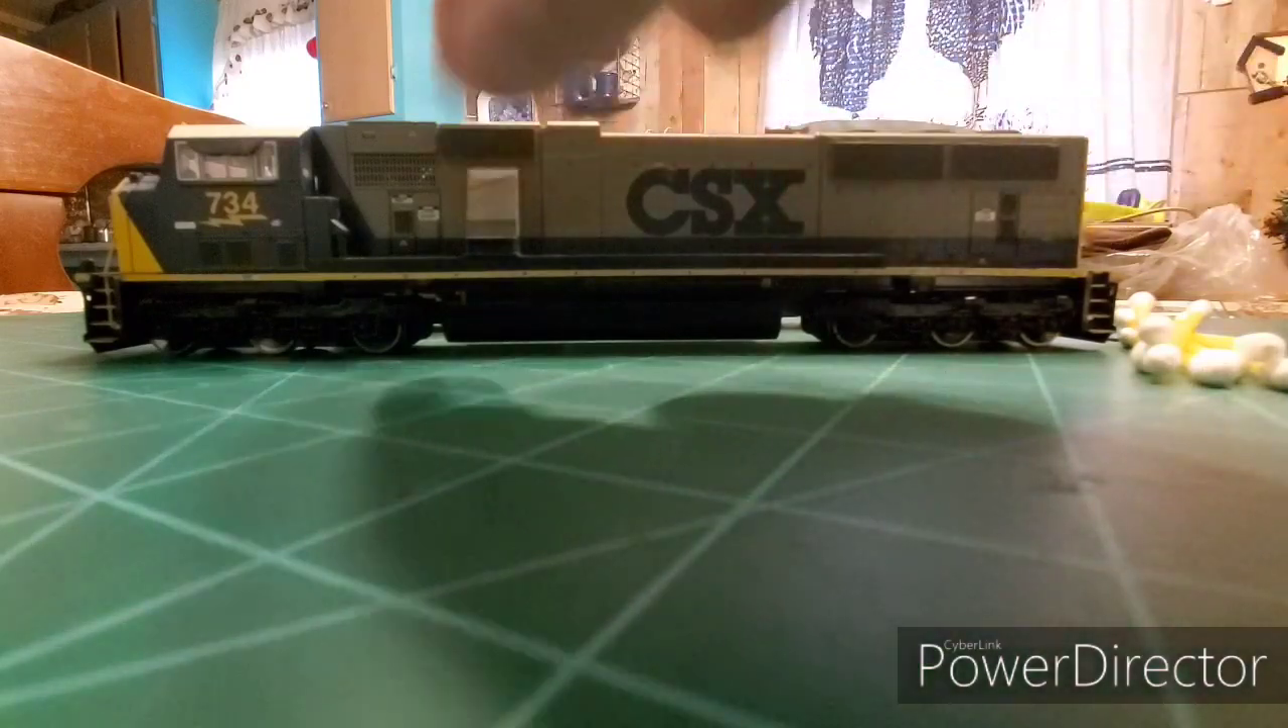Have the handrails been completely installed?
No.